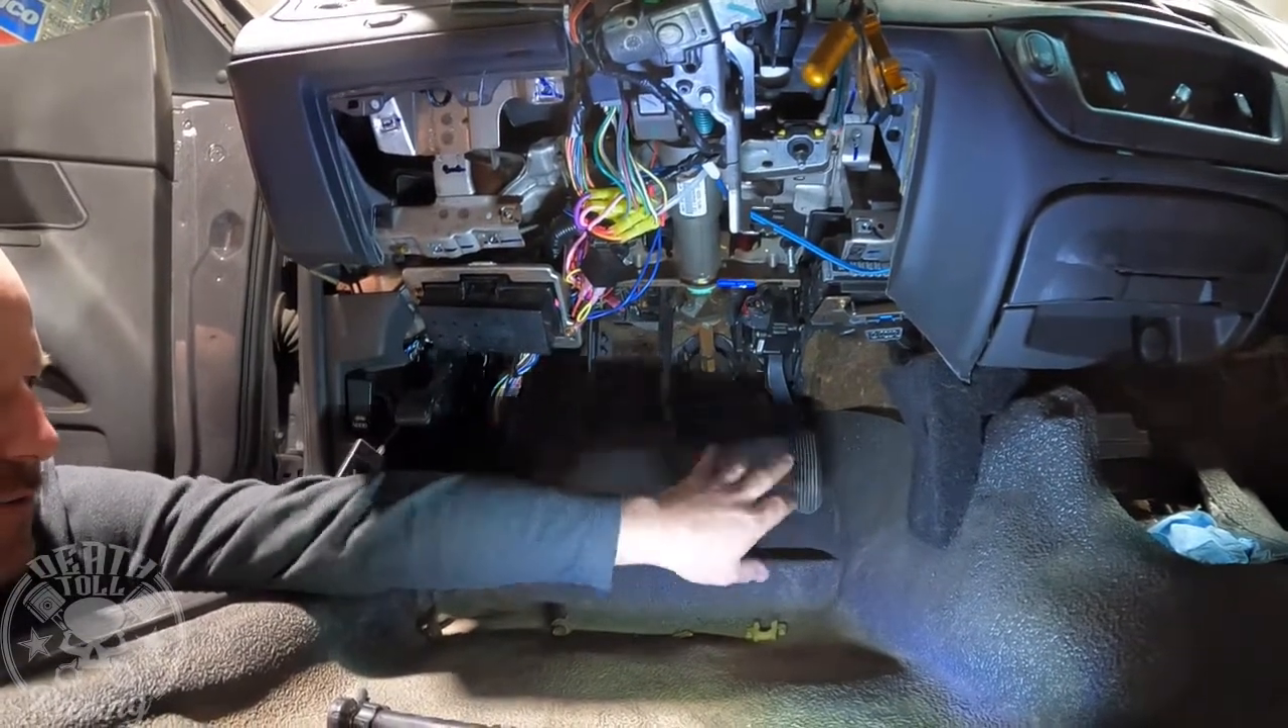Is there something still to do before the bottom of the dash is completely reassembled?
Yes.